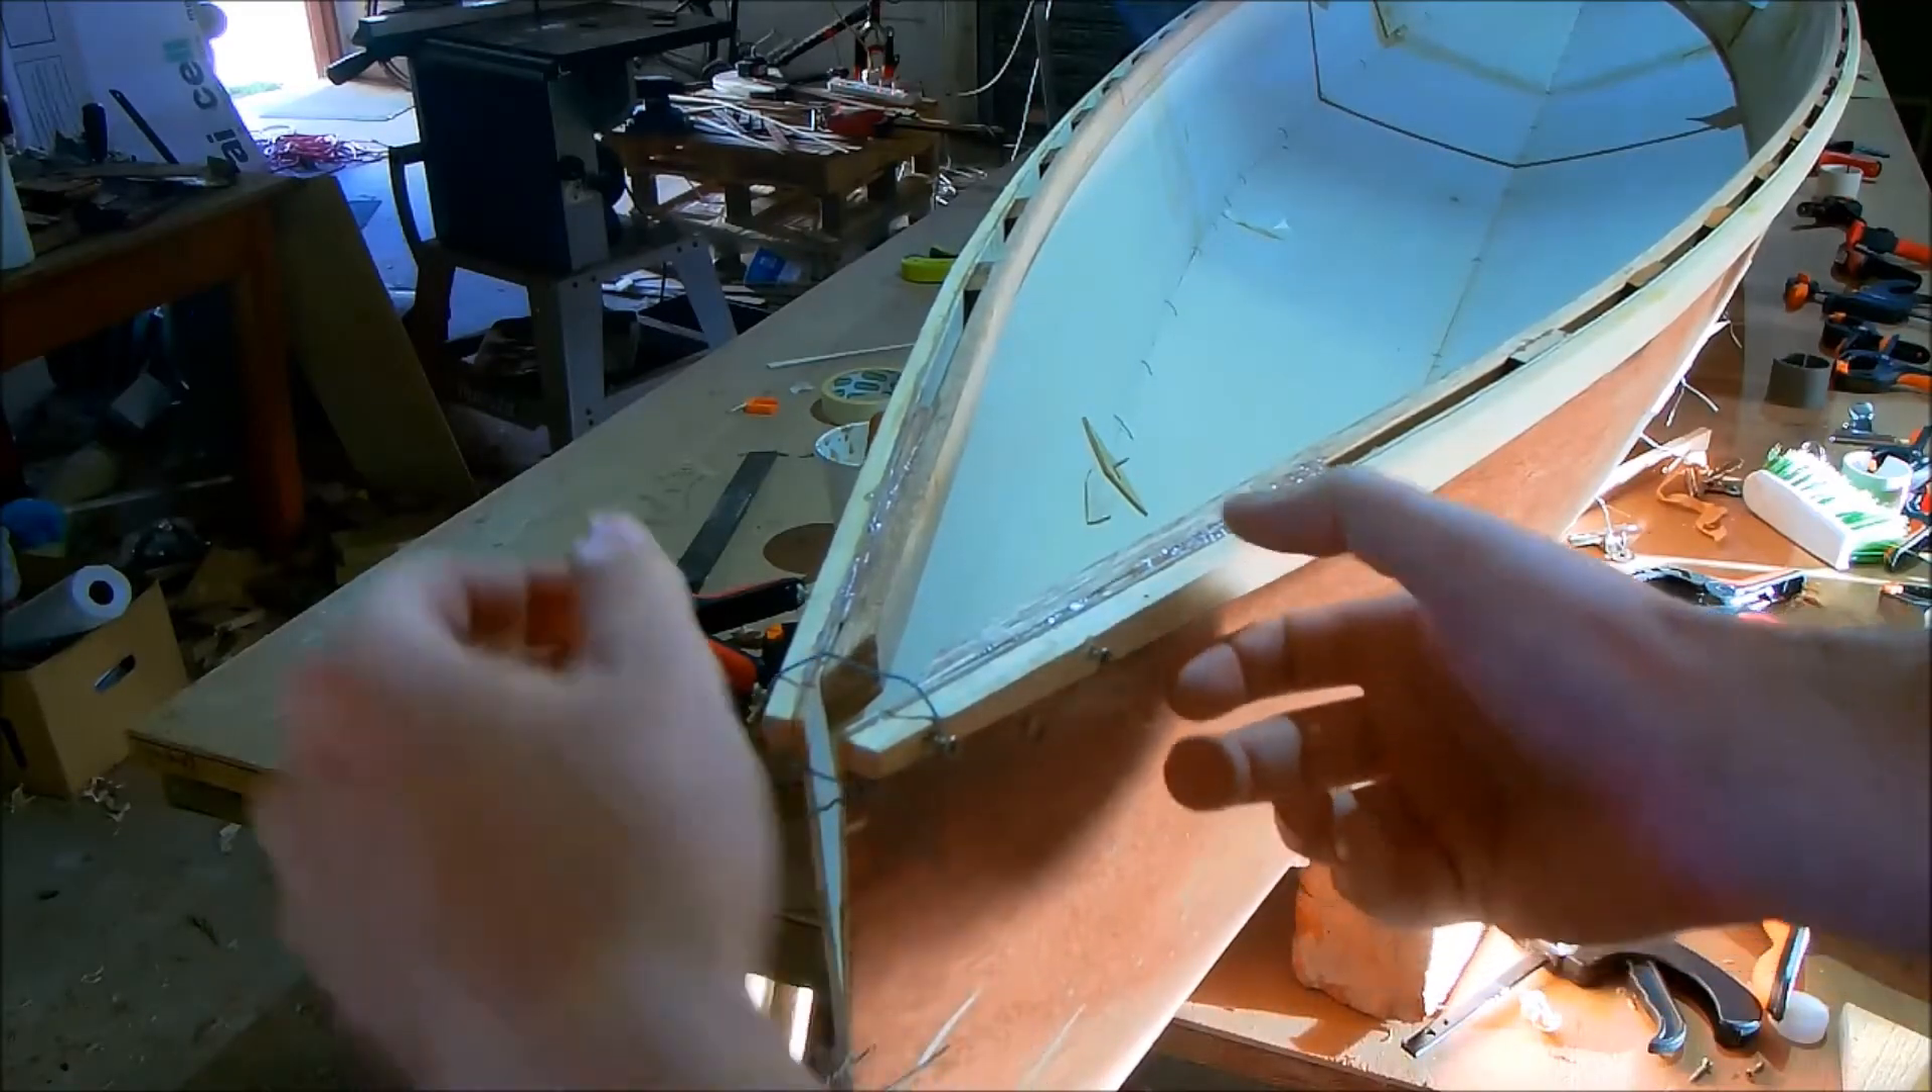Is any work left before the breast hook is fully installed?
Yes.